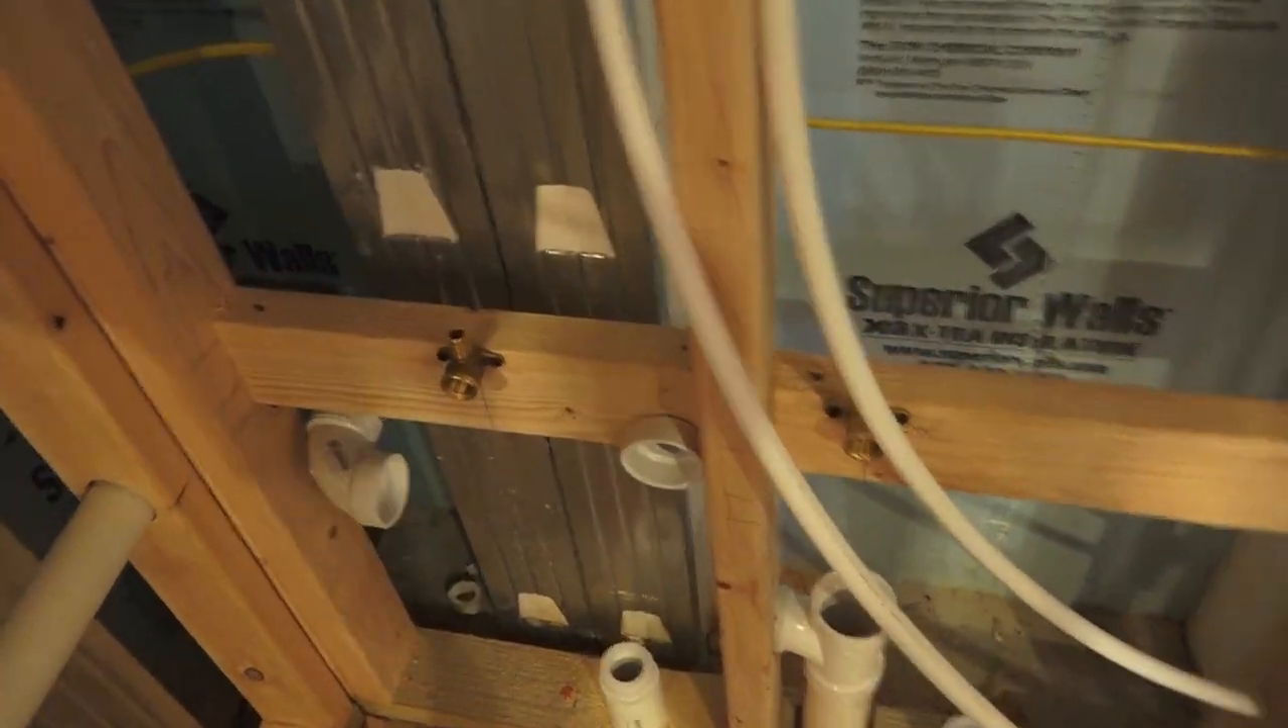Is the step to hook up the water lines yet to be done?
Yes.